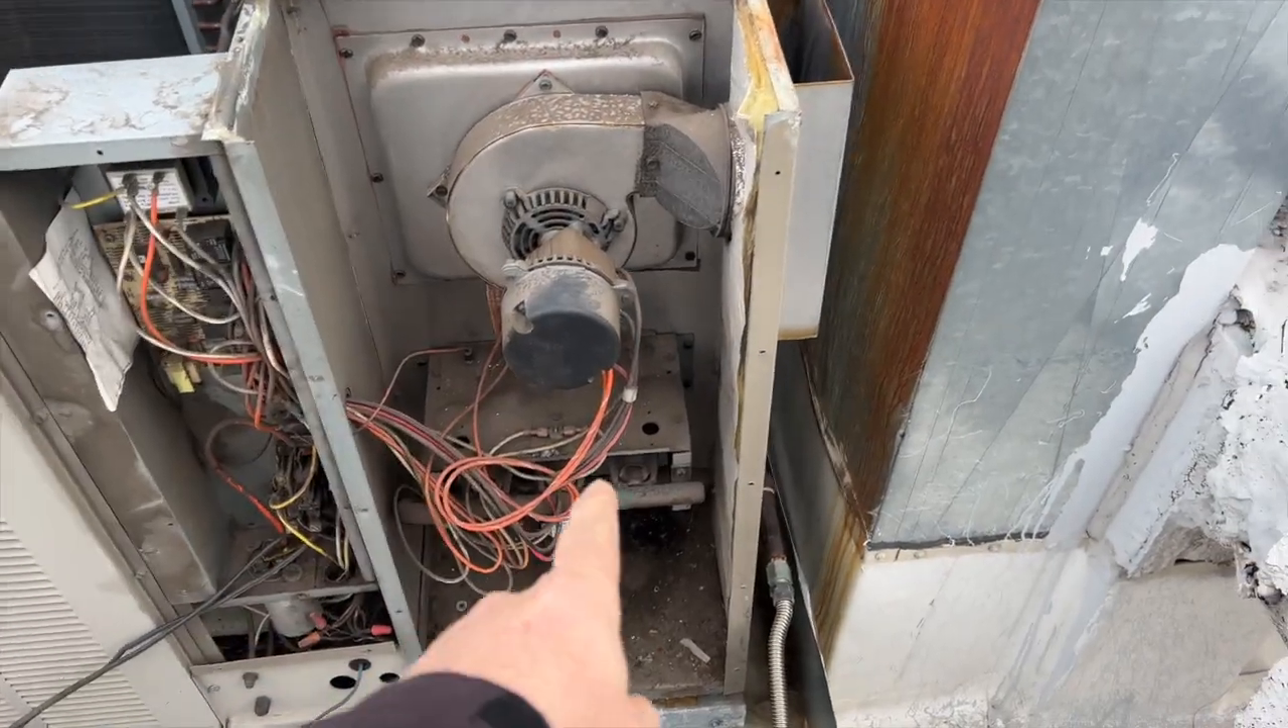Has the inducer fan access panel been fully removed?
Yes.